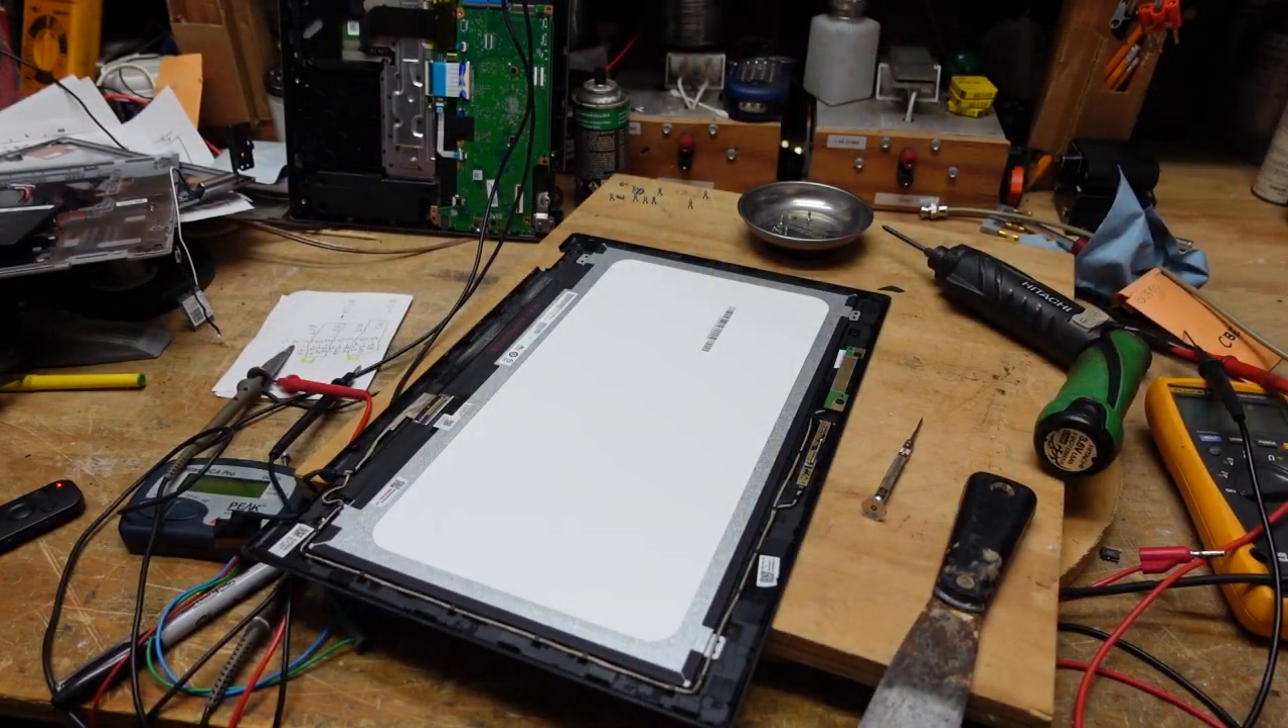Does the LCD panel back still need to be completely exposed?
No.